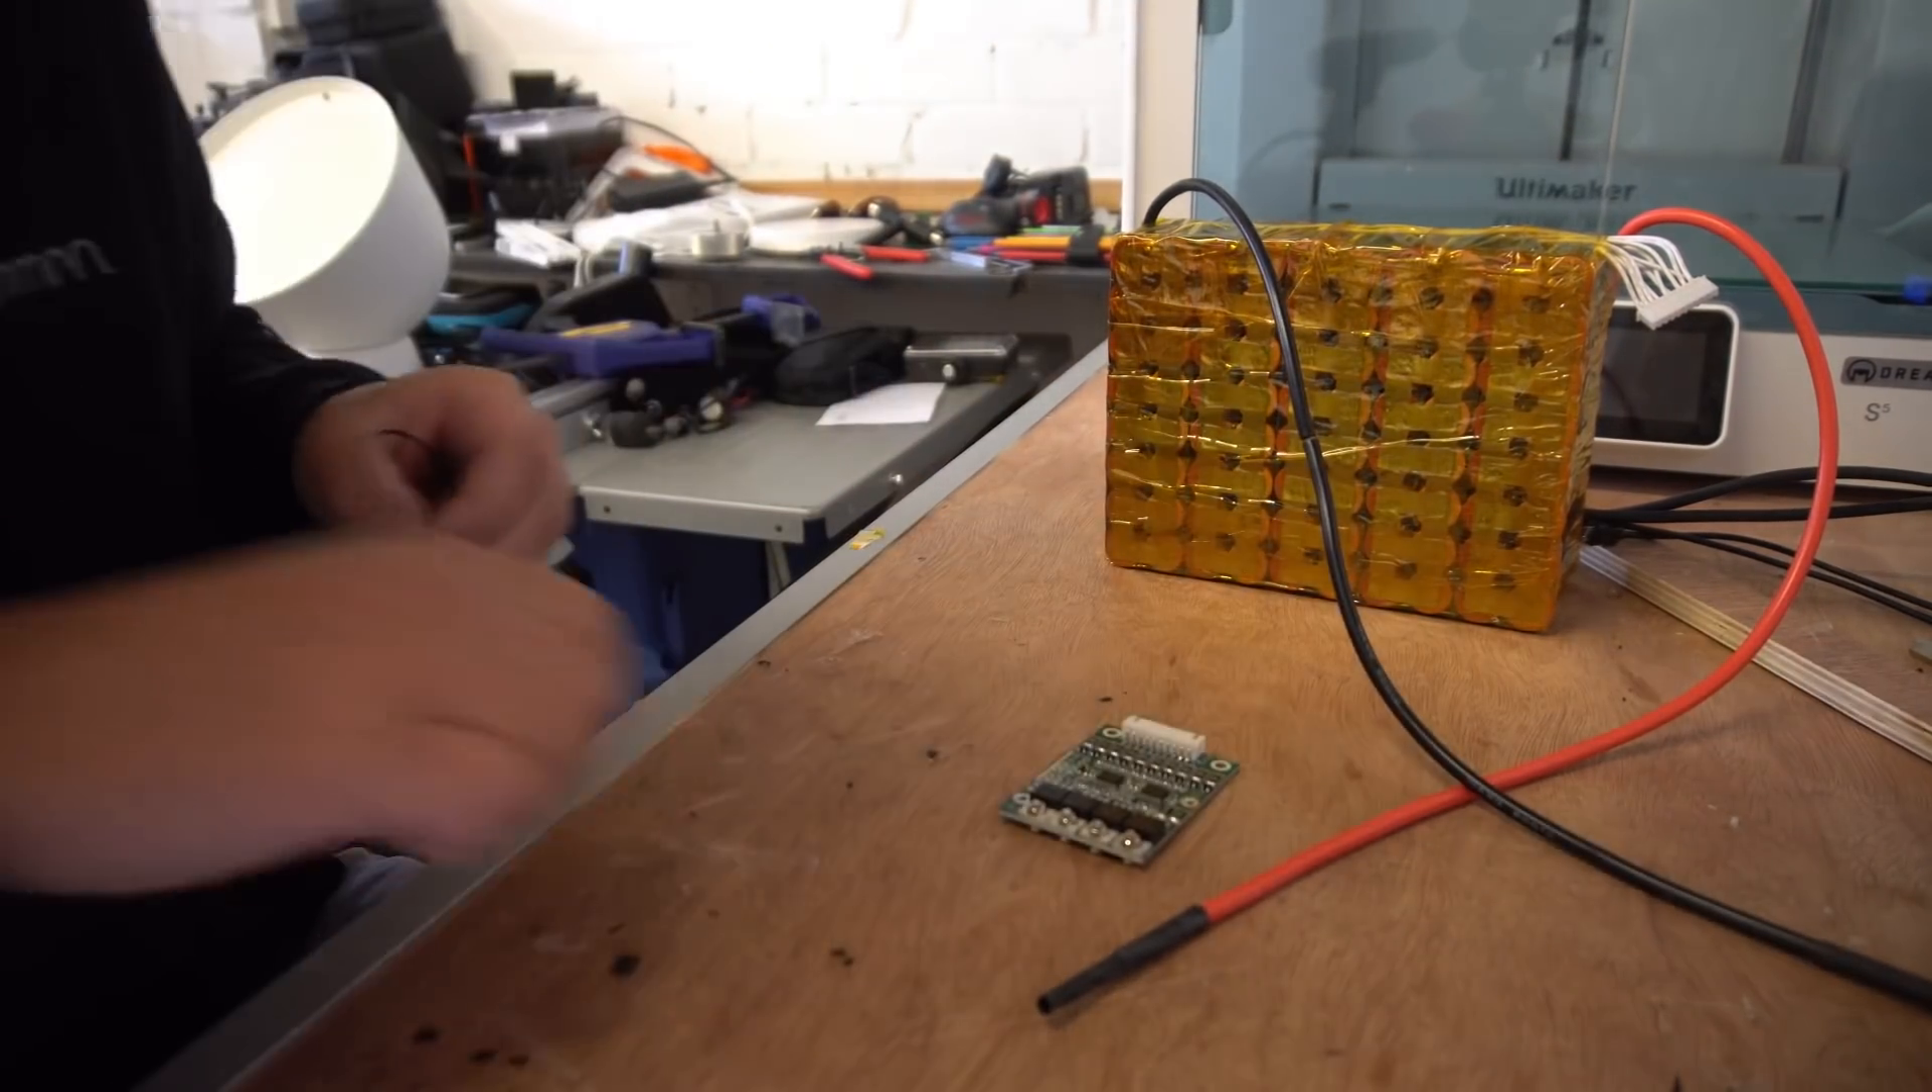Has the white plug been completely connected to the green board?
No.